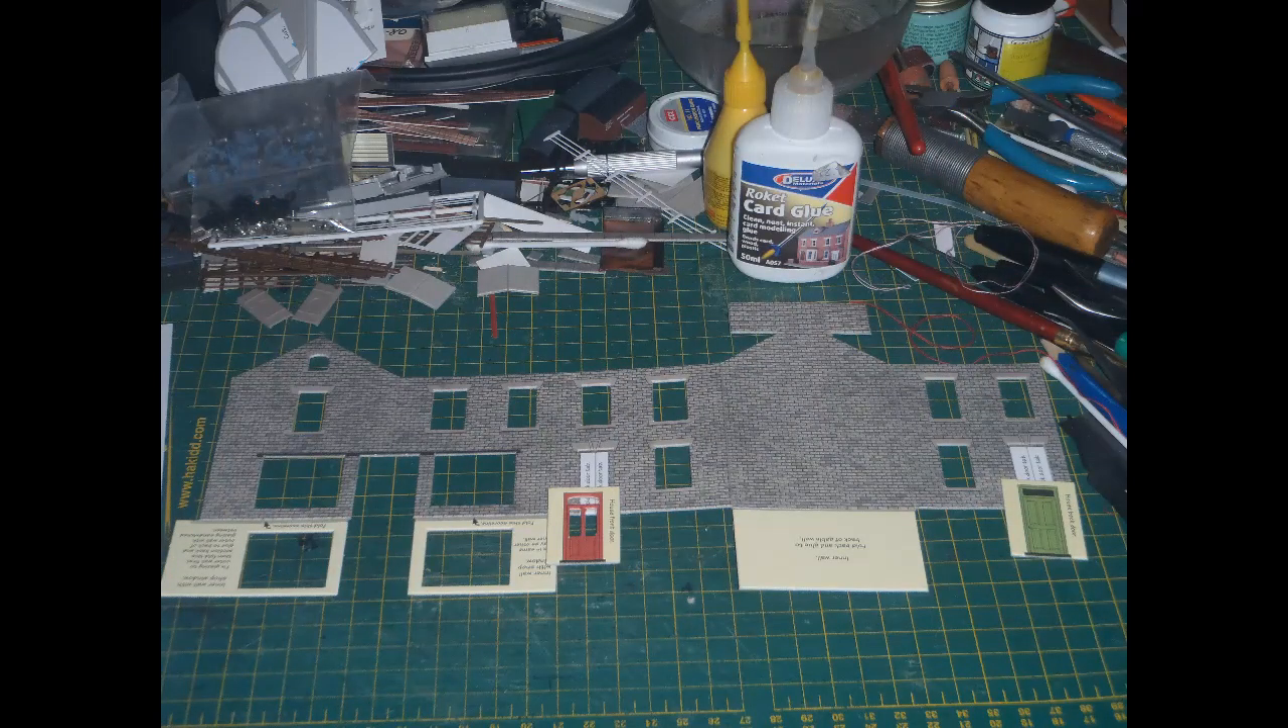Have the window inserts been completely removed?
Yes.